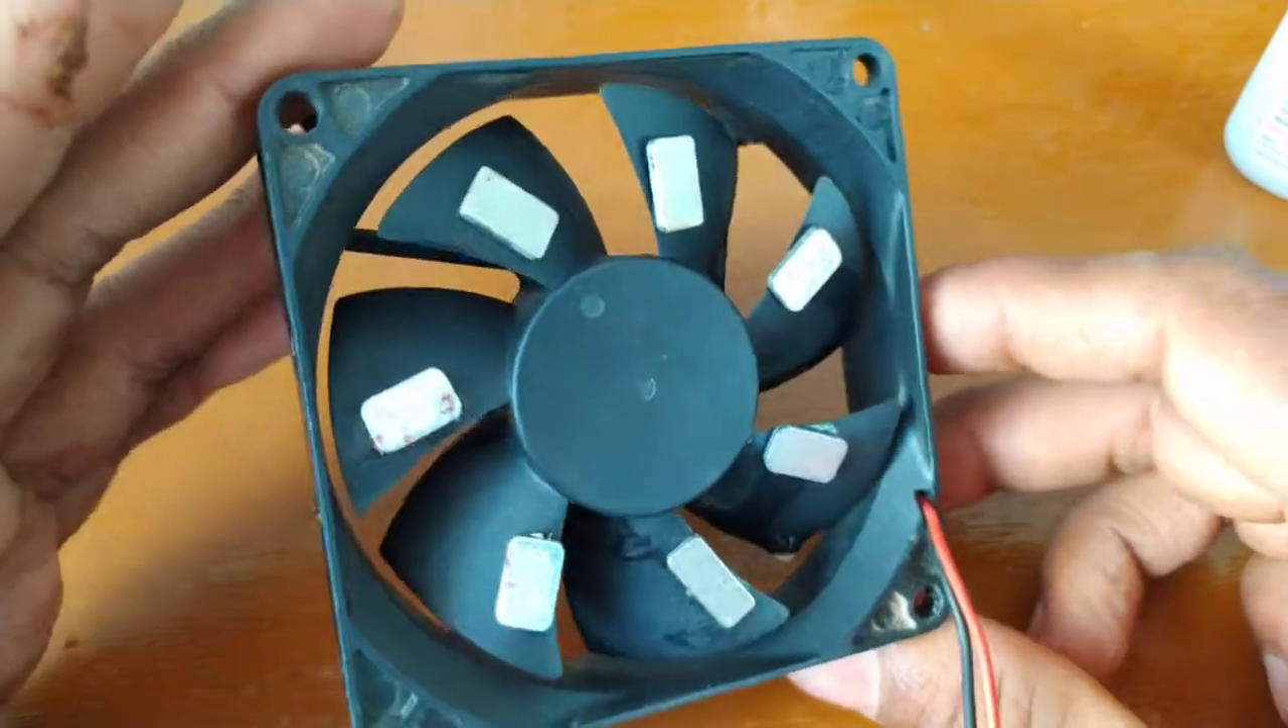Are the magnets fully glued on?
Yes.